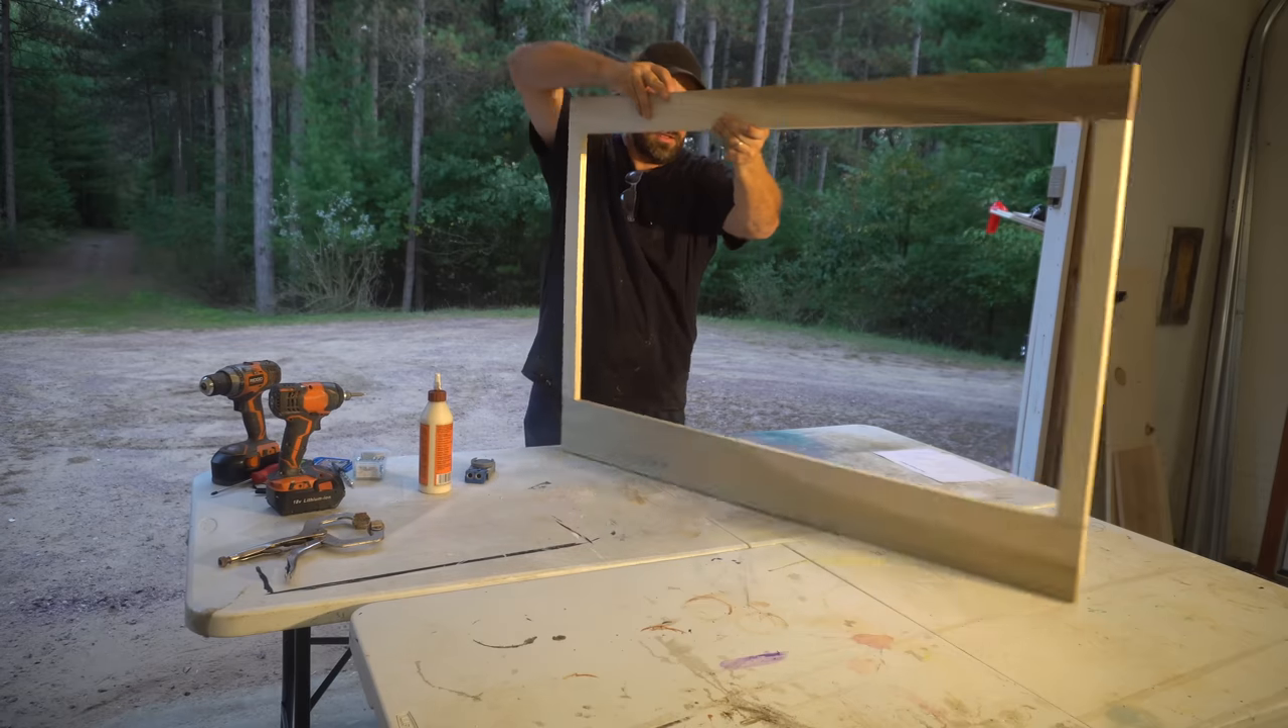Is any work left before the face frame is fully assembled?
No.